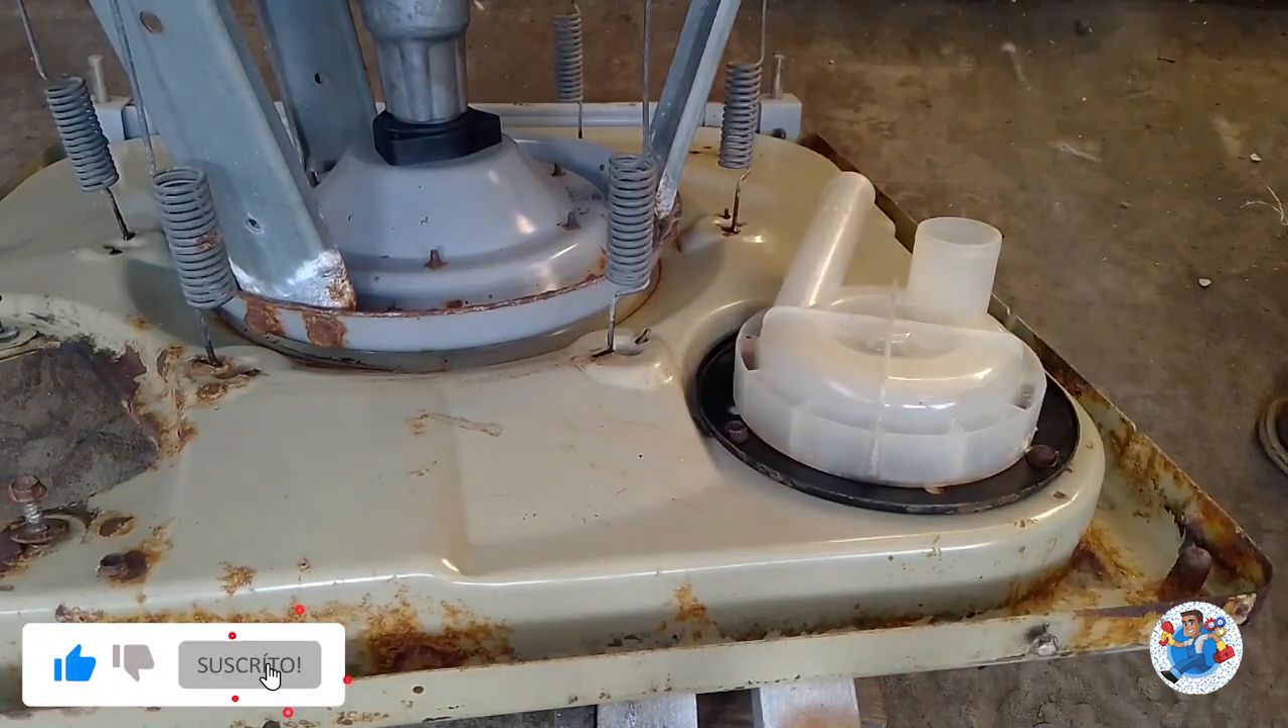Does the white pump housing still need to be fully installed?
No.